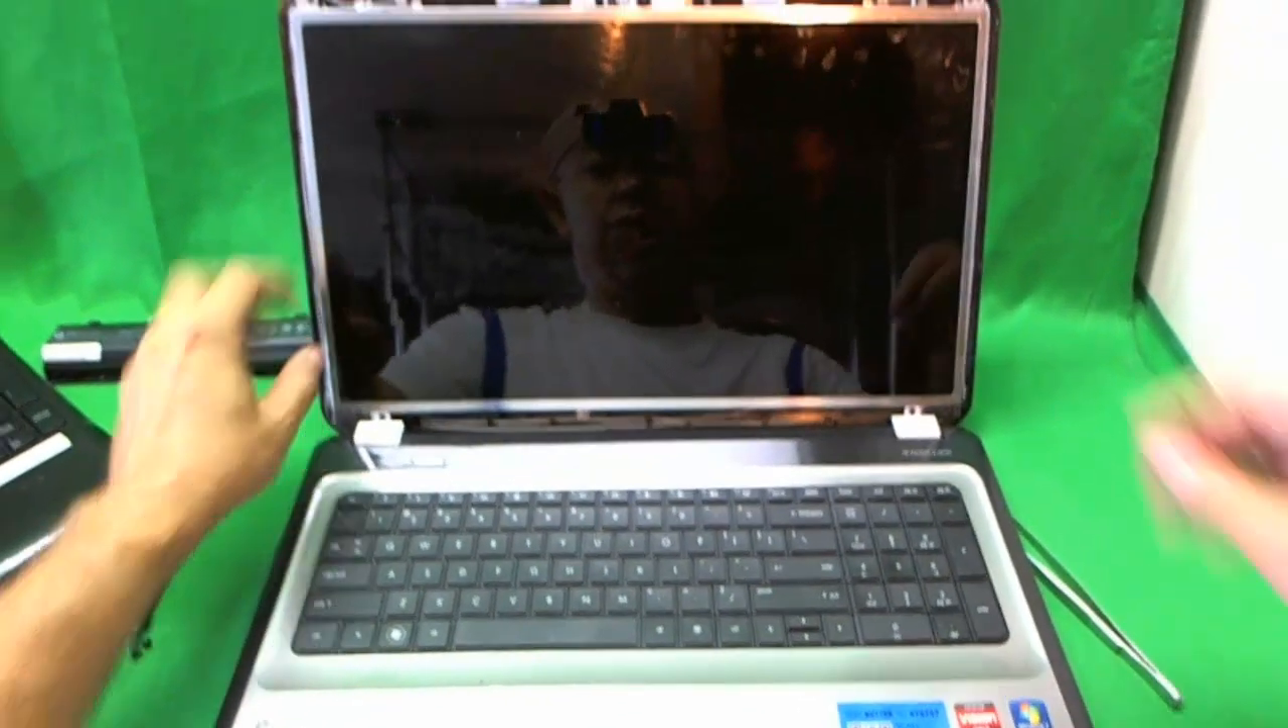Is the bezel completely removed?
Yes.